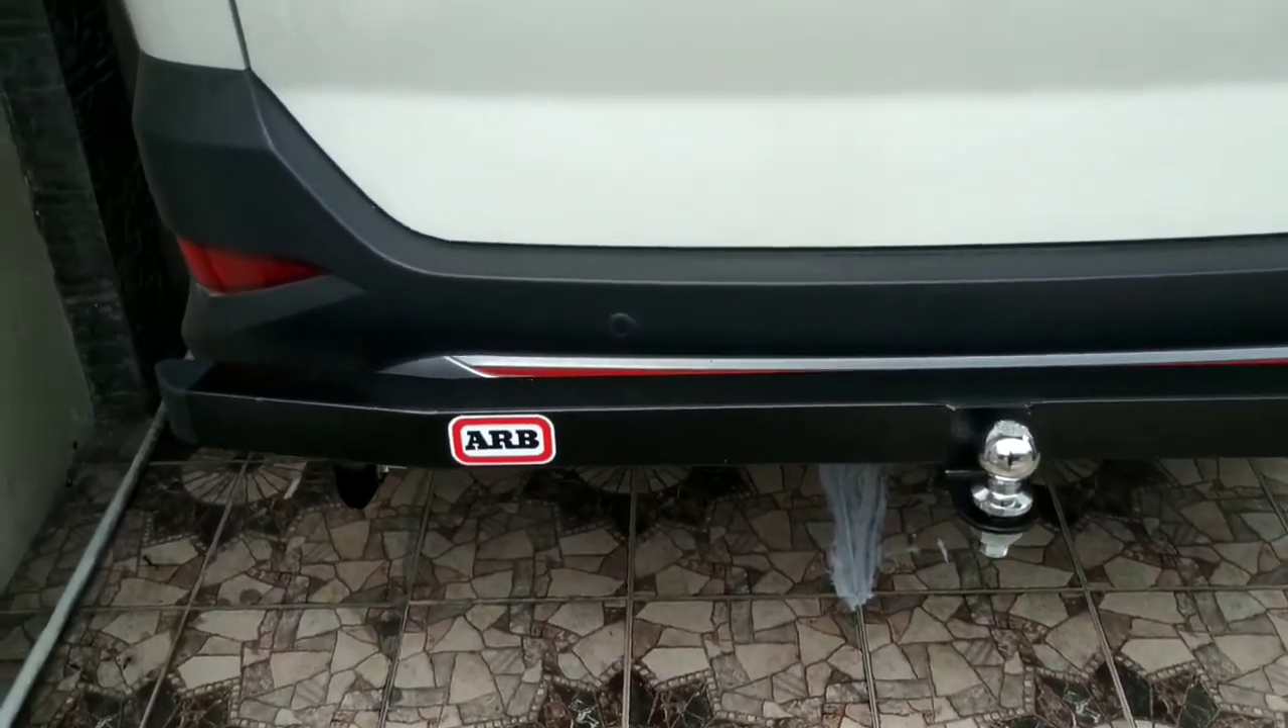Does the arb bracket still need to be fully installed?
No.